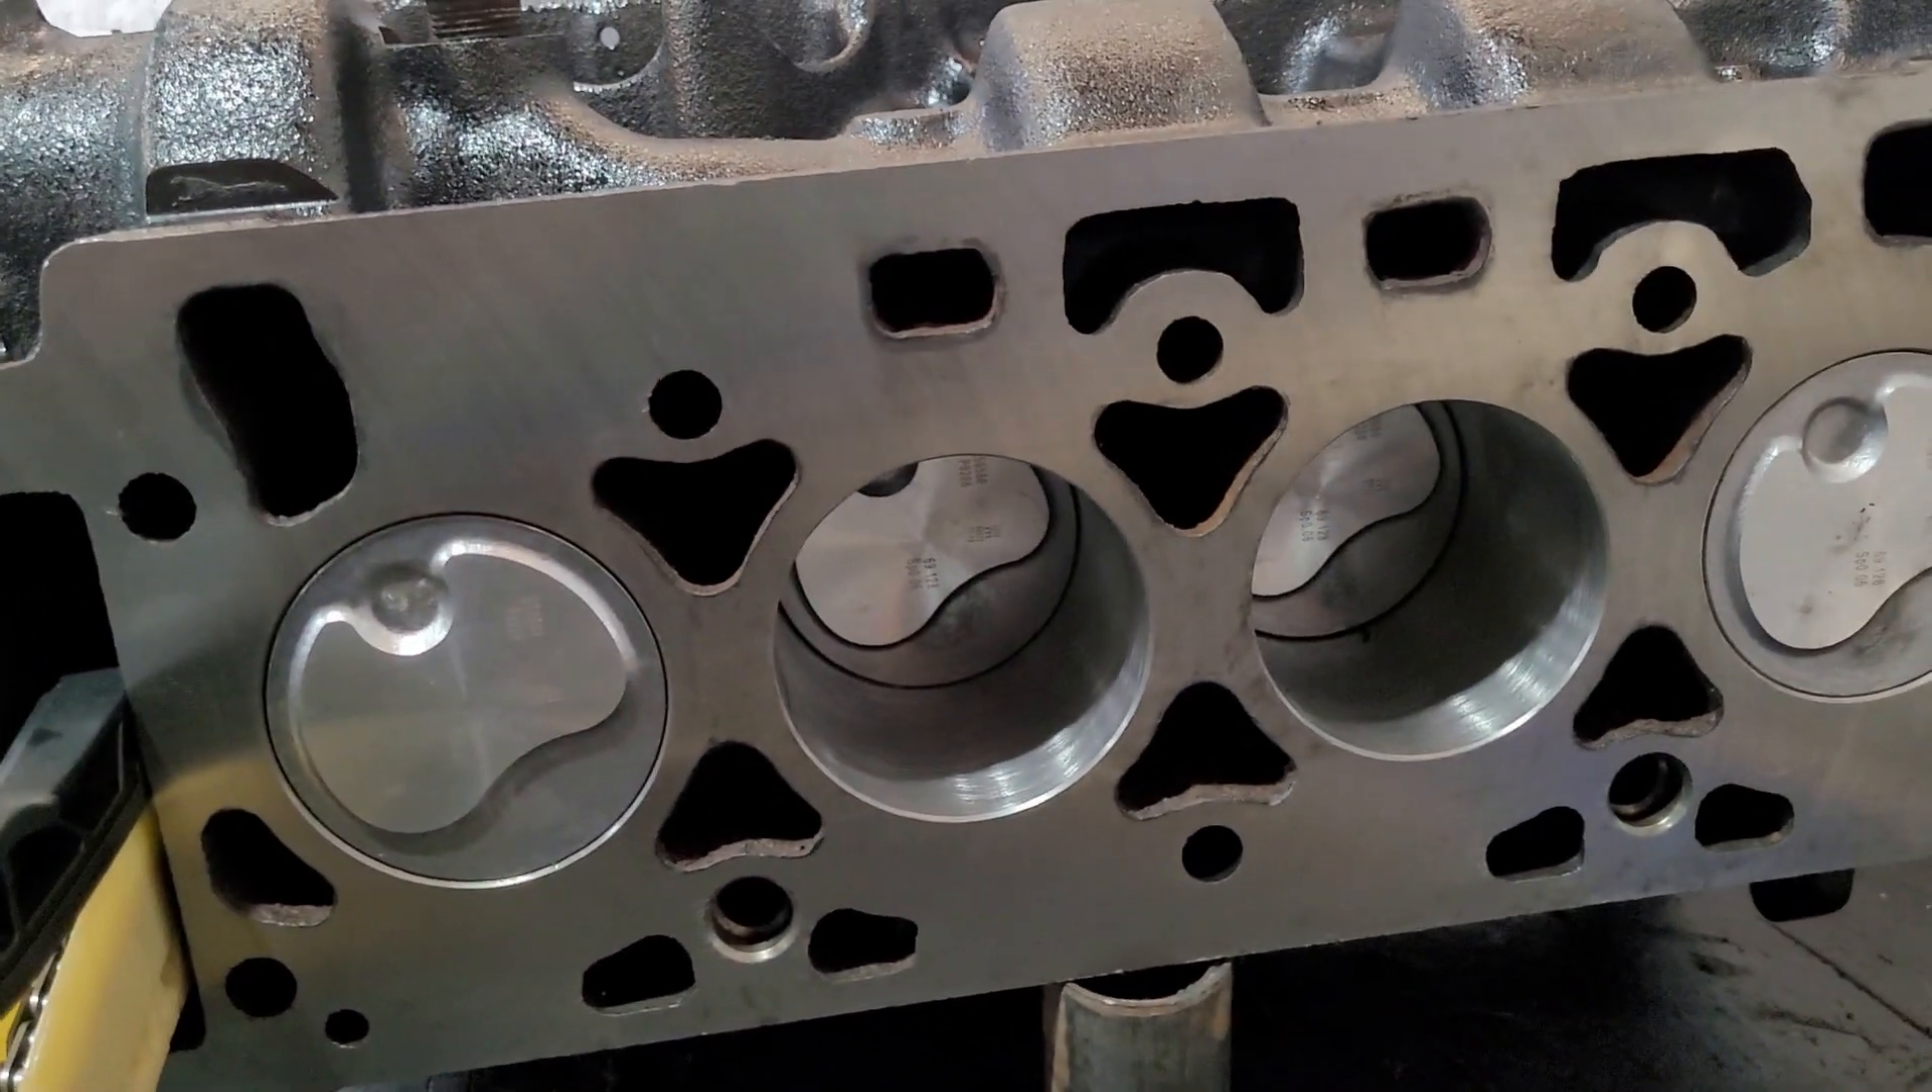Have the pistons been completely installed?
Yes.